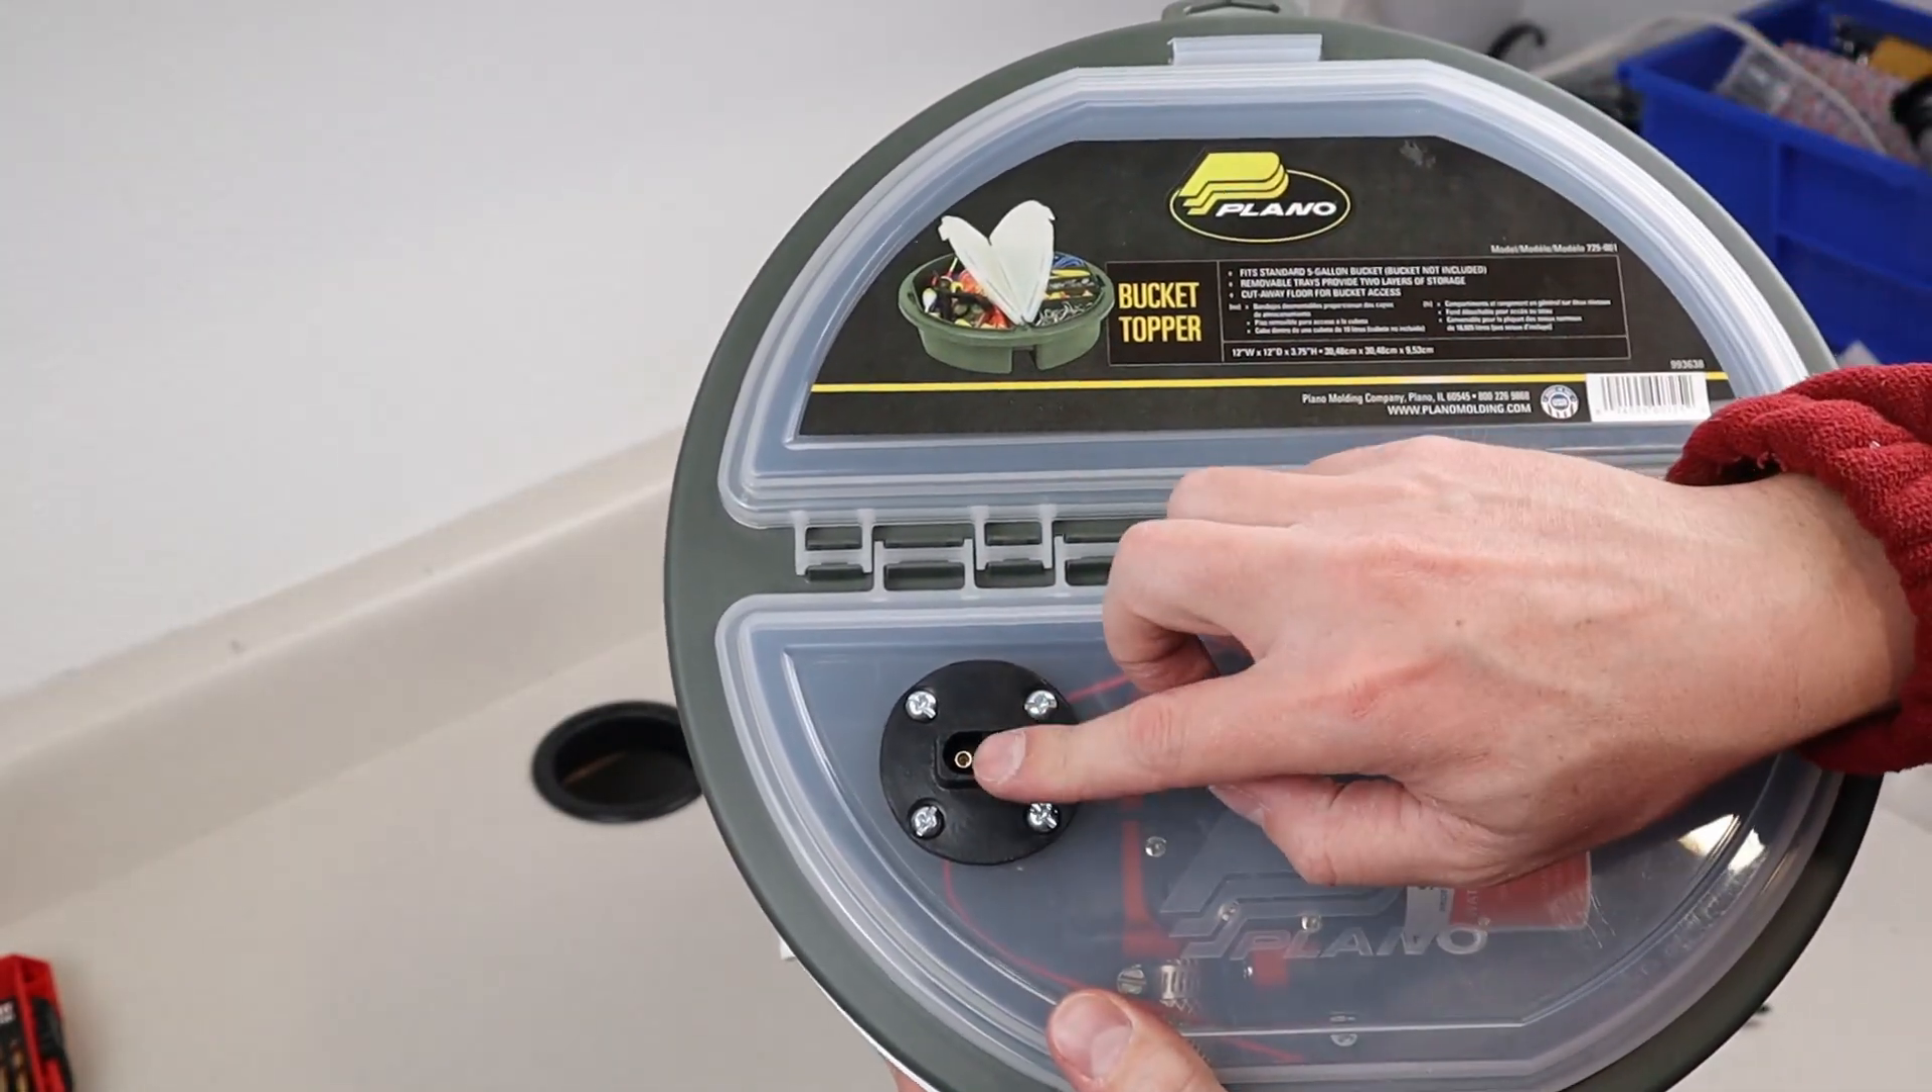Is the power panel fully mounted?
Yes.